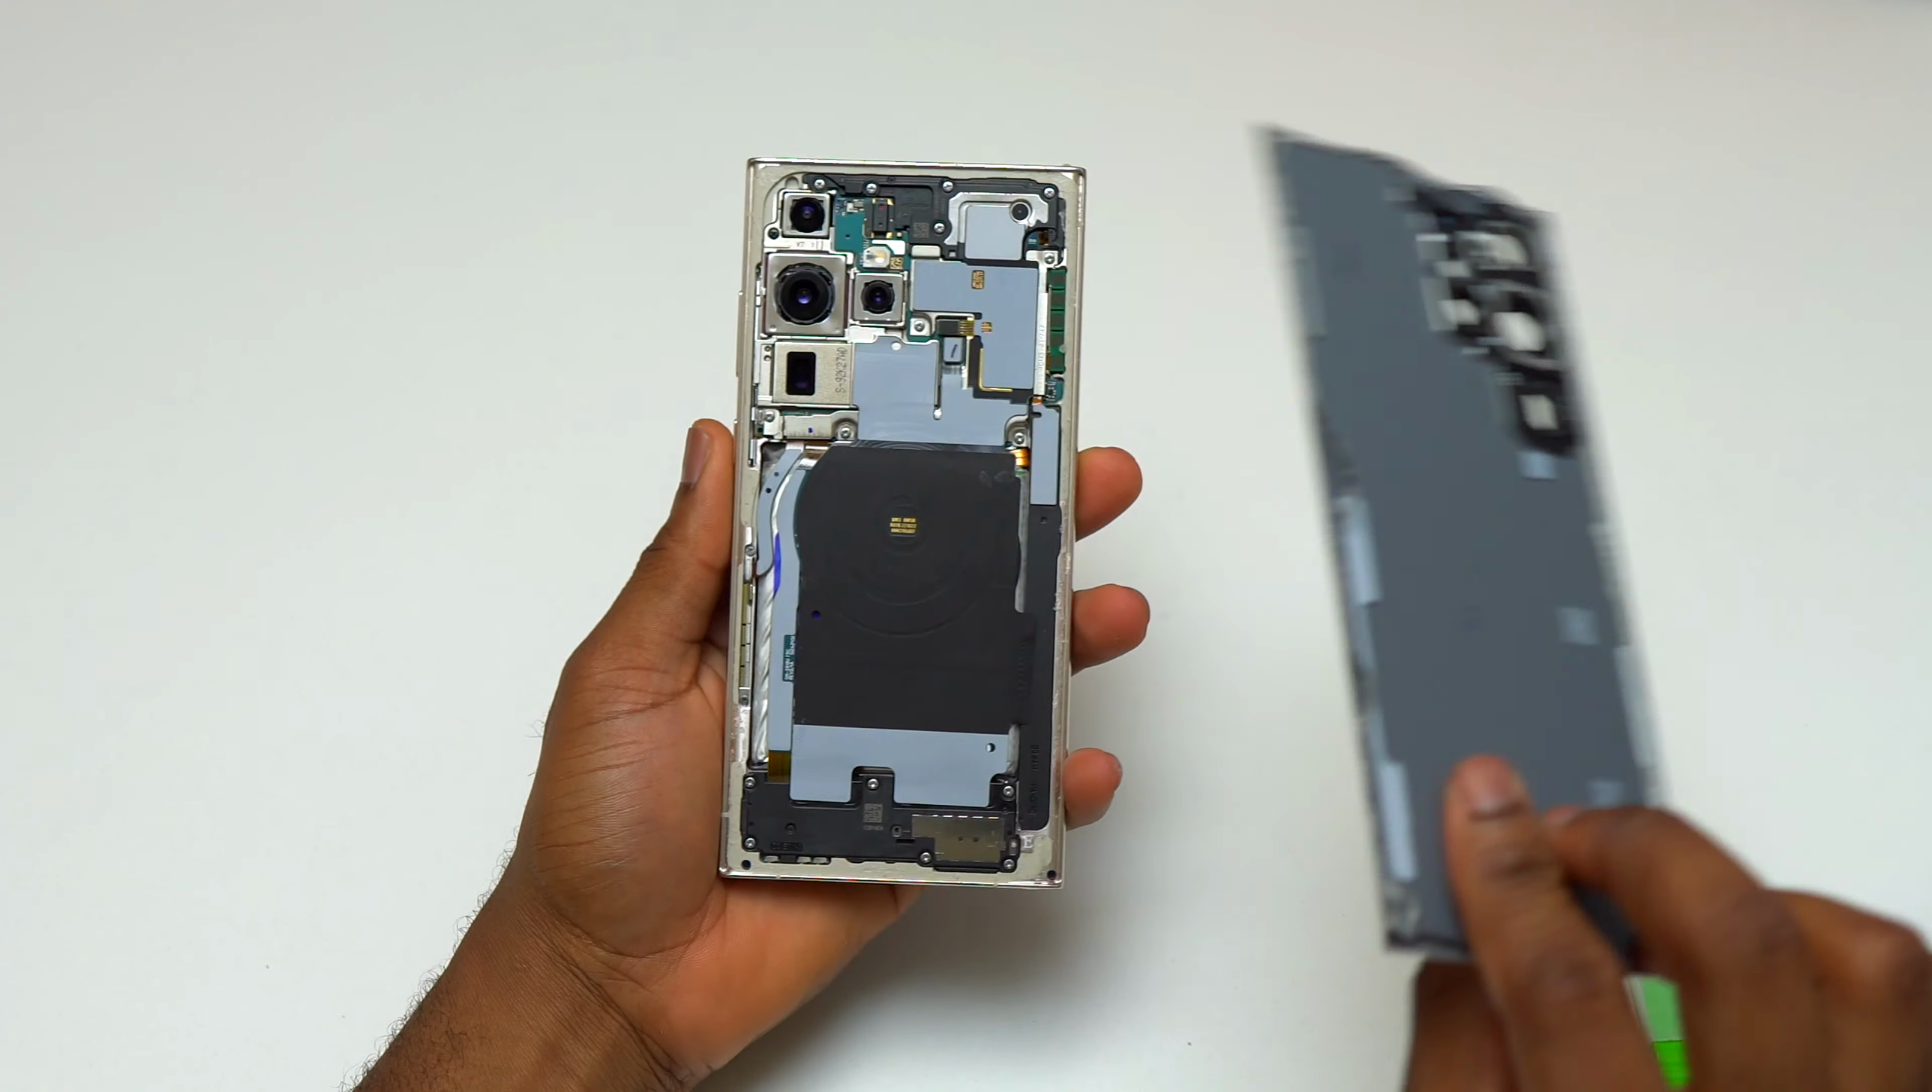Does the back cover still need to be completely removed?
No.